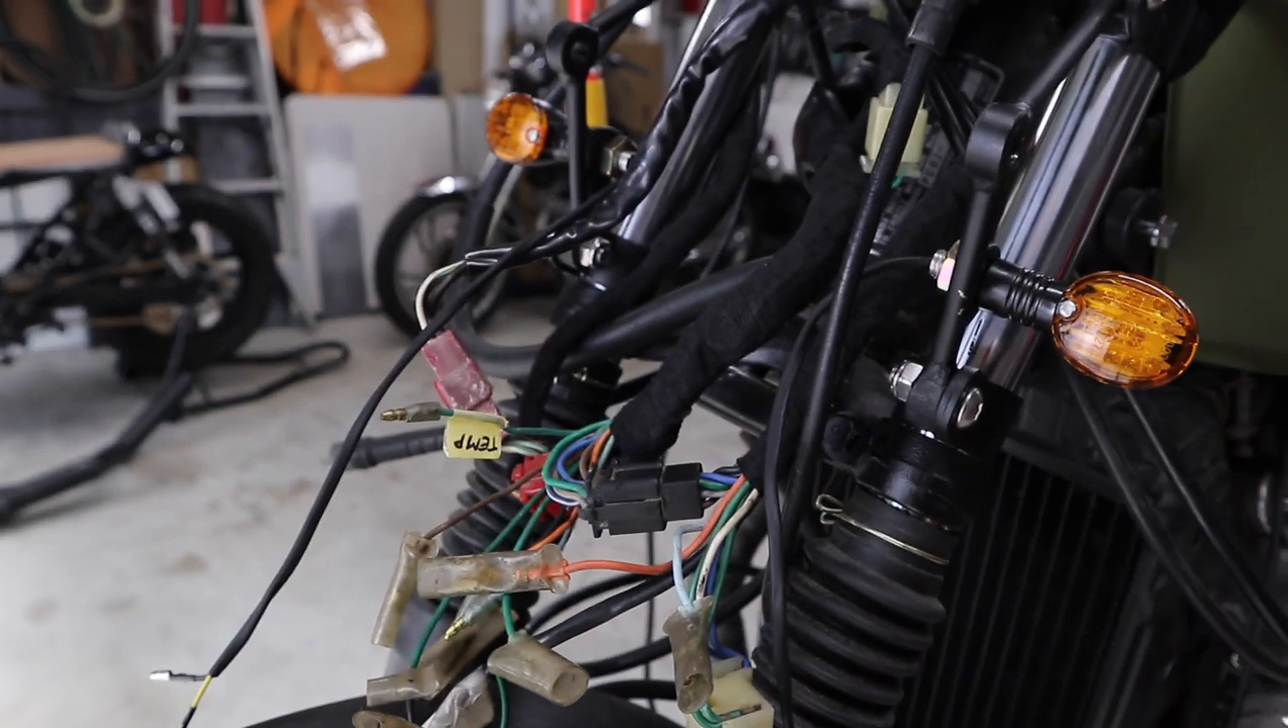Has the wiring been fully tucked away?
No.